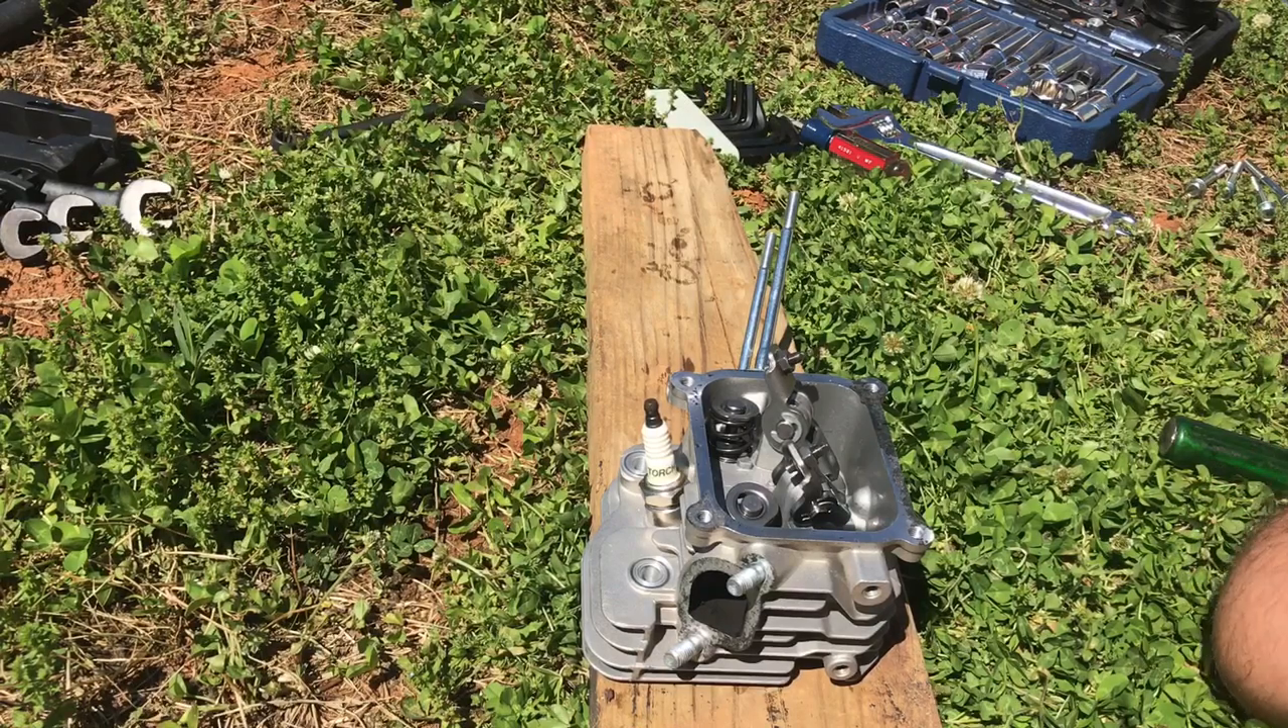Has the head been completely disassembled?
No.